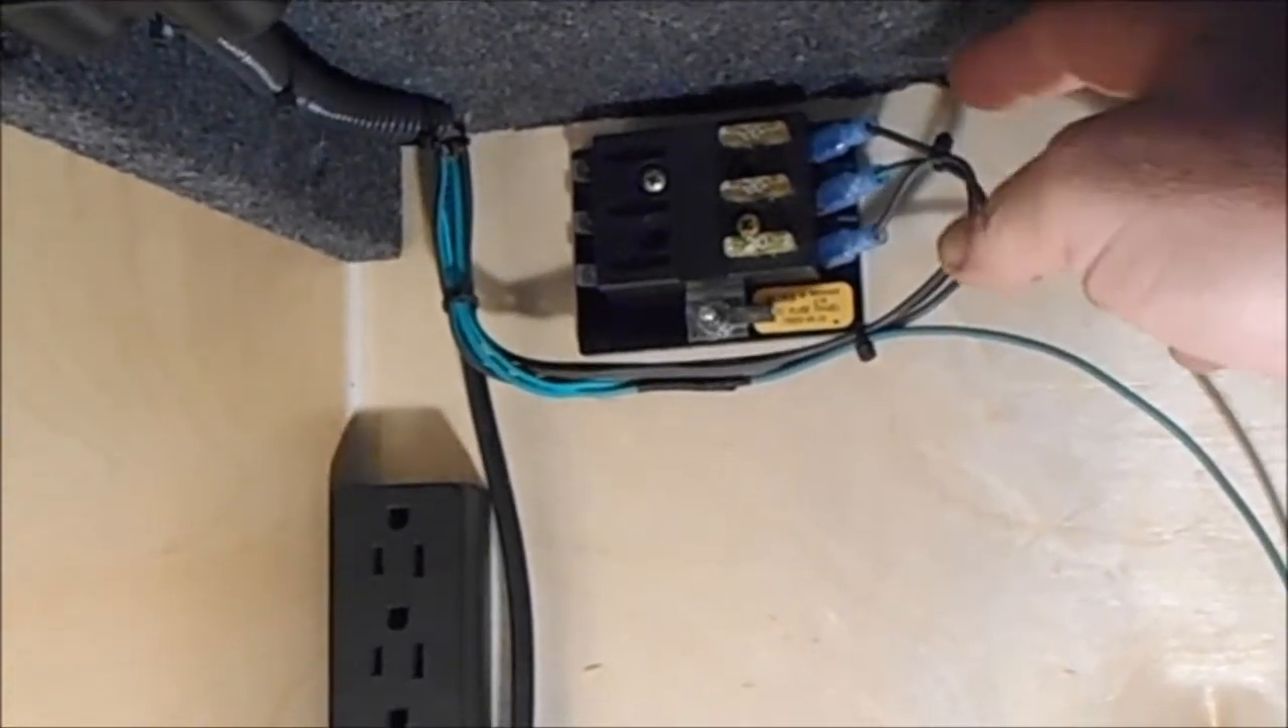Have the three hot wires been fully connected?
Yes.